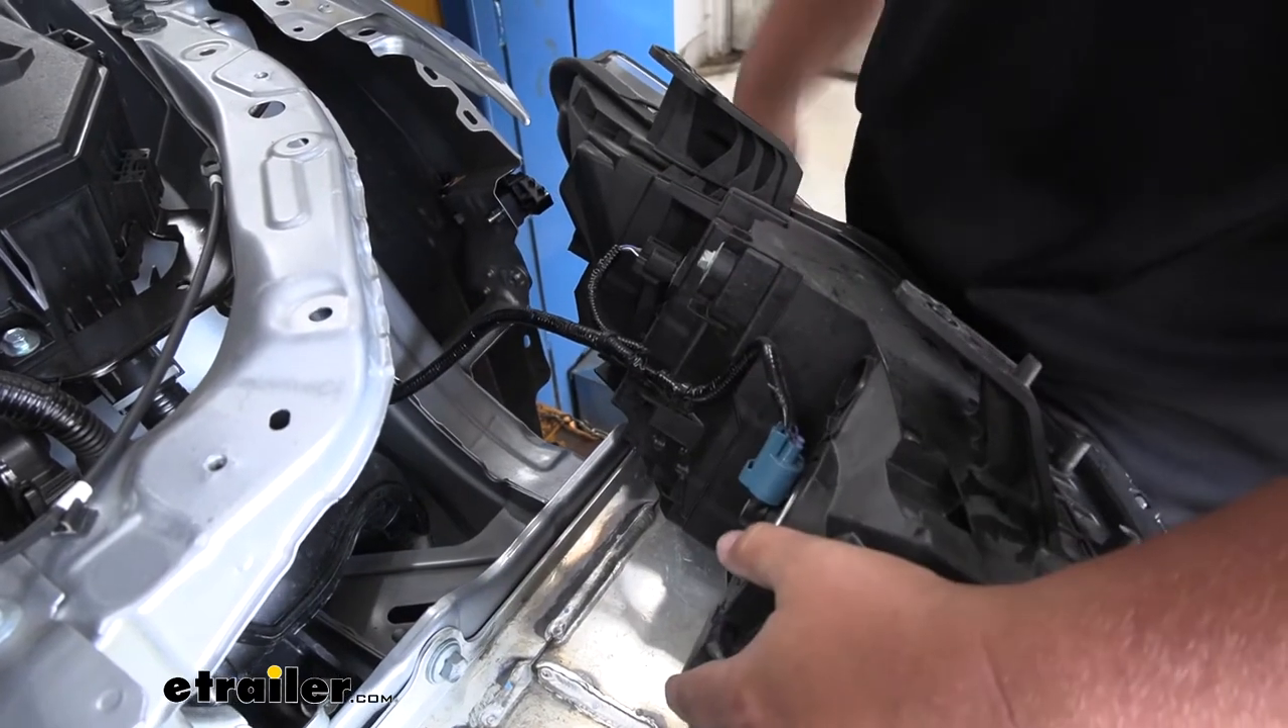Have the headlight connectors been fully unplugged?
No.